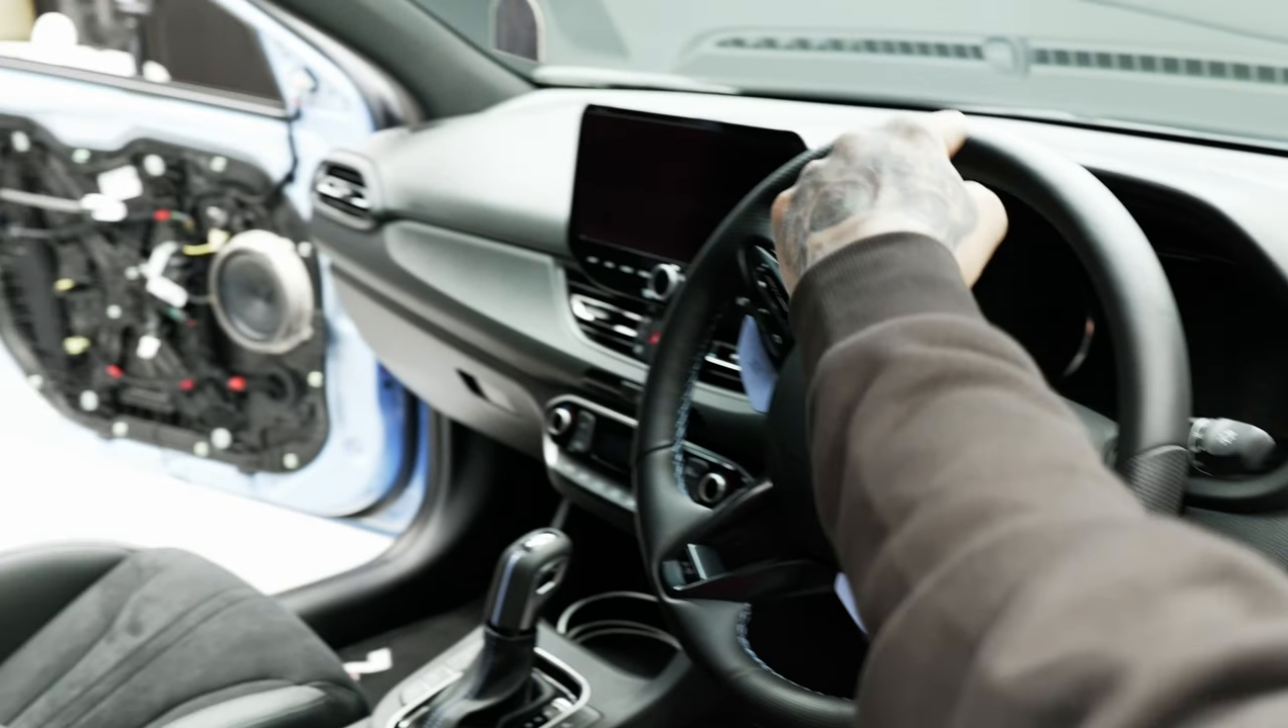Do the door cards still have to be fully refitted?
Yes.